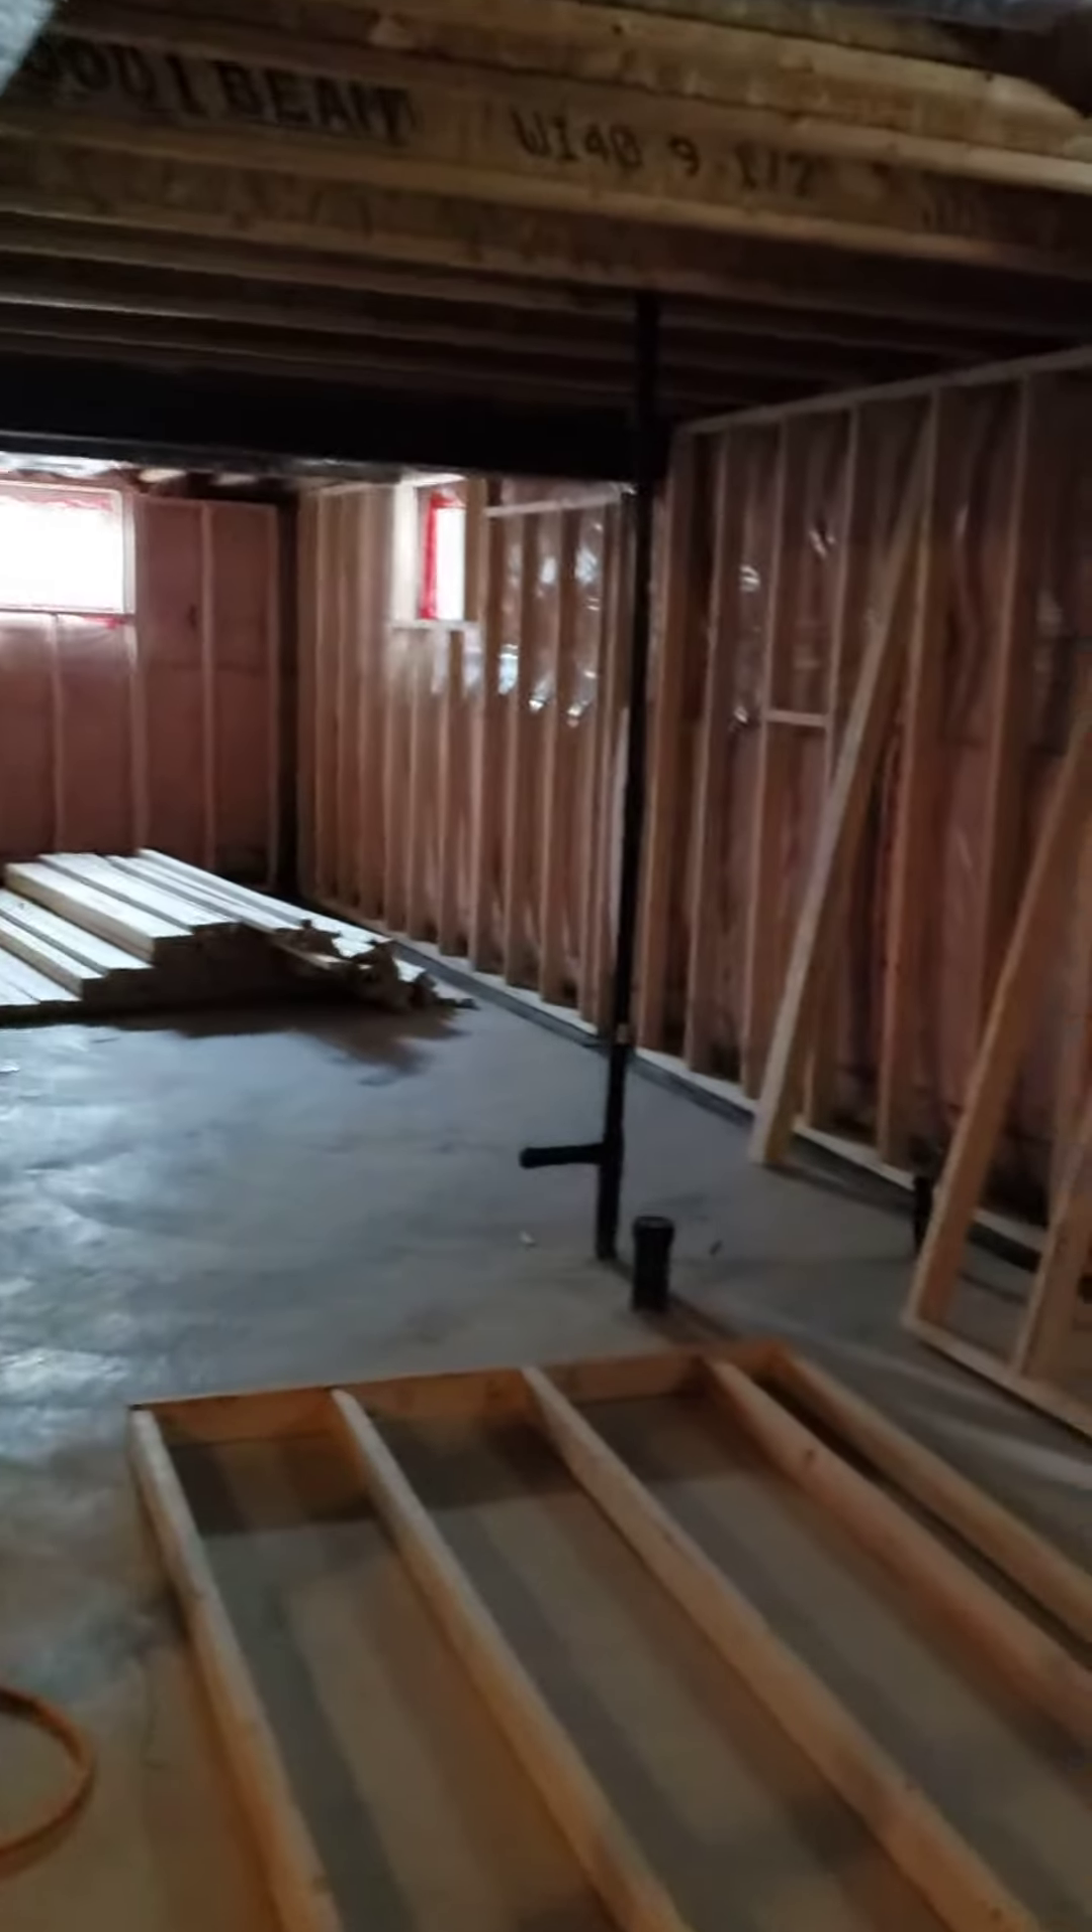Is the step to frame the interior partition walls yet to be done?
Yes.